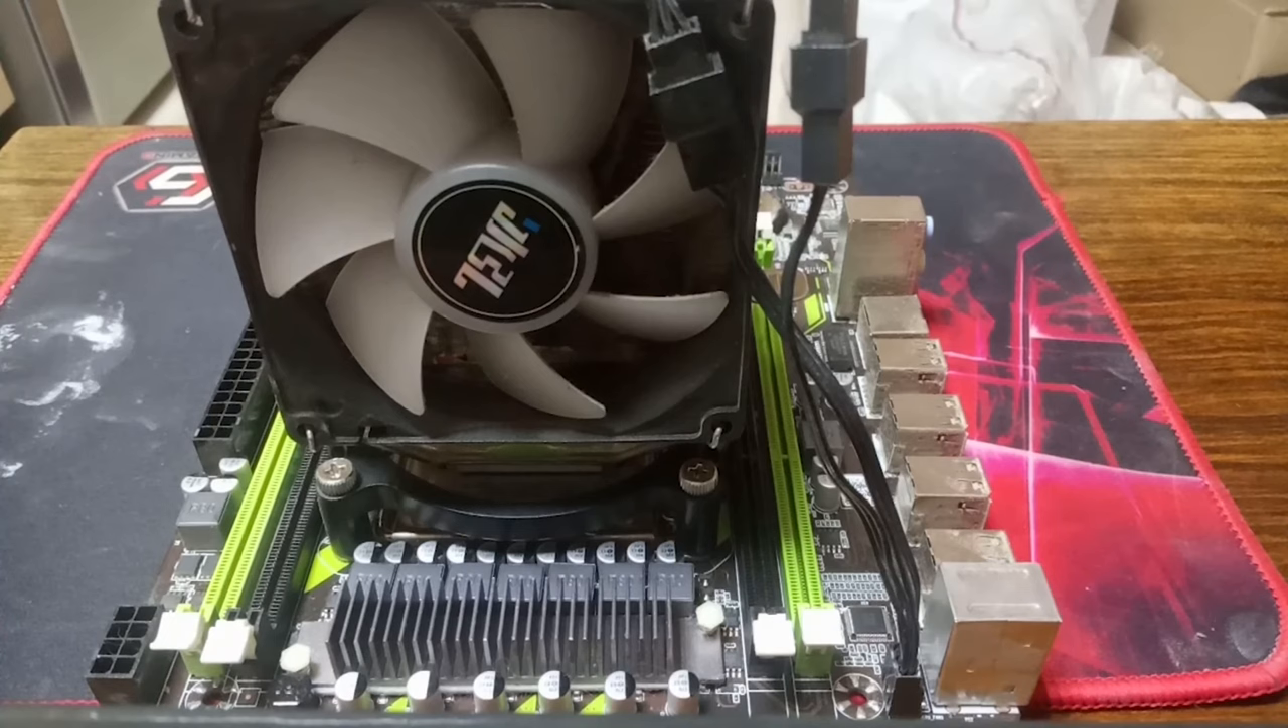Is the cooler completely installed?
Yes.